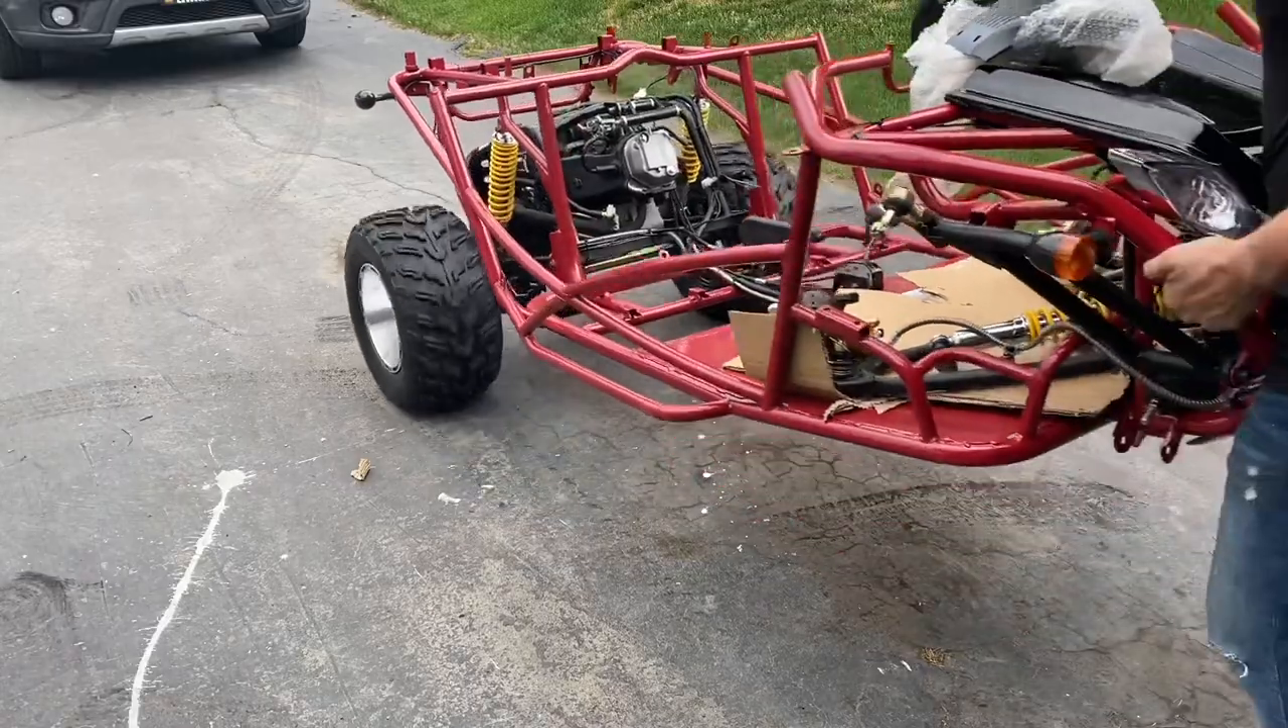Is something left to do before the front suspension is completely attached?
Yes.